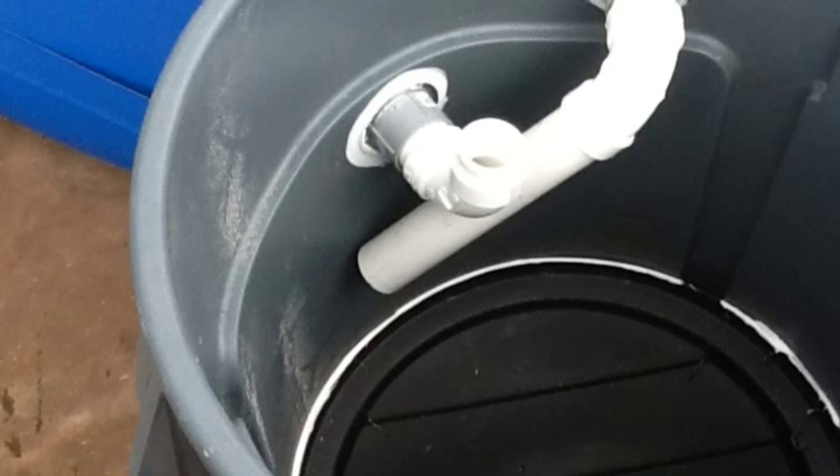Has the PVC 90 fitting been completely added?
Yes.